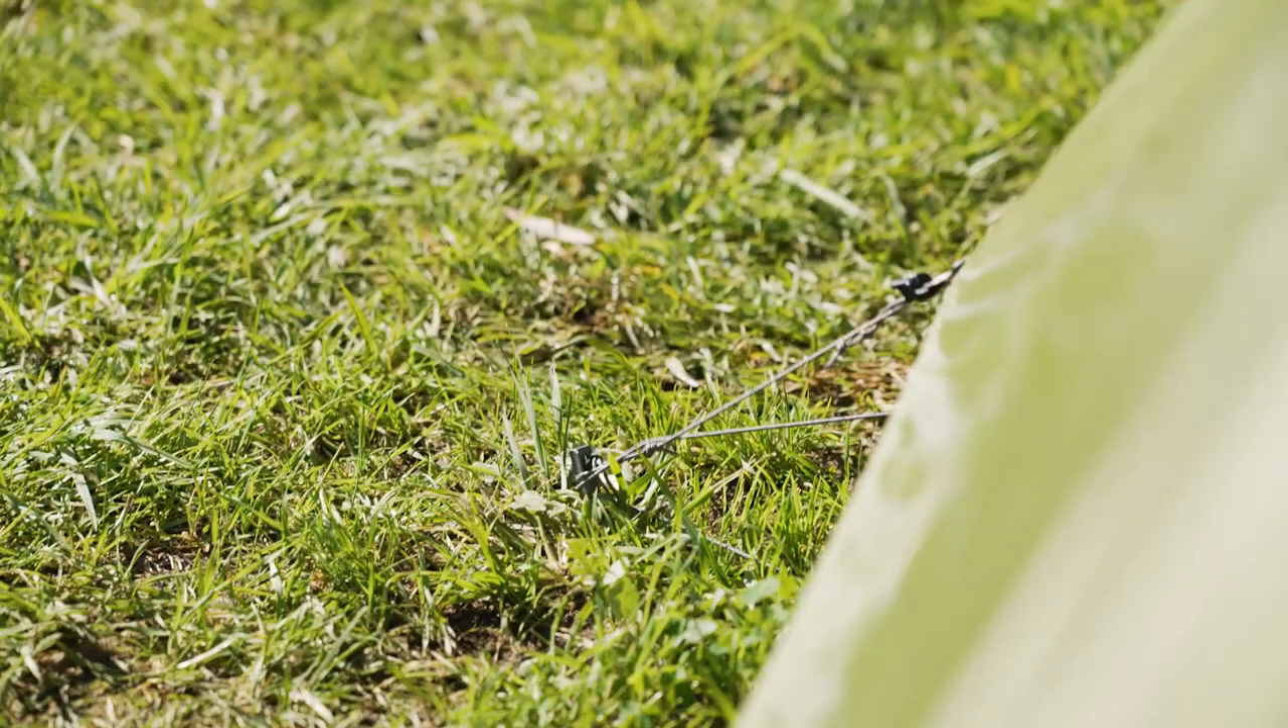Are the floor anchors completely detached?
No.